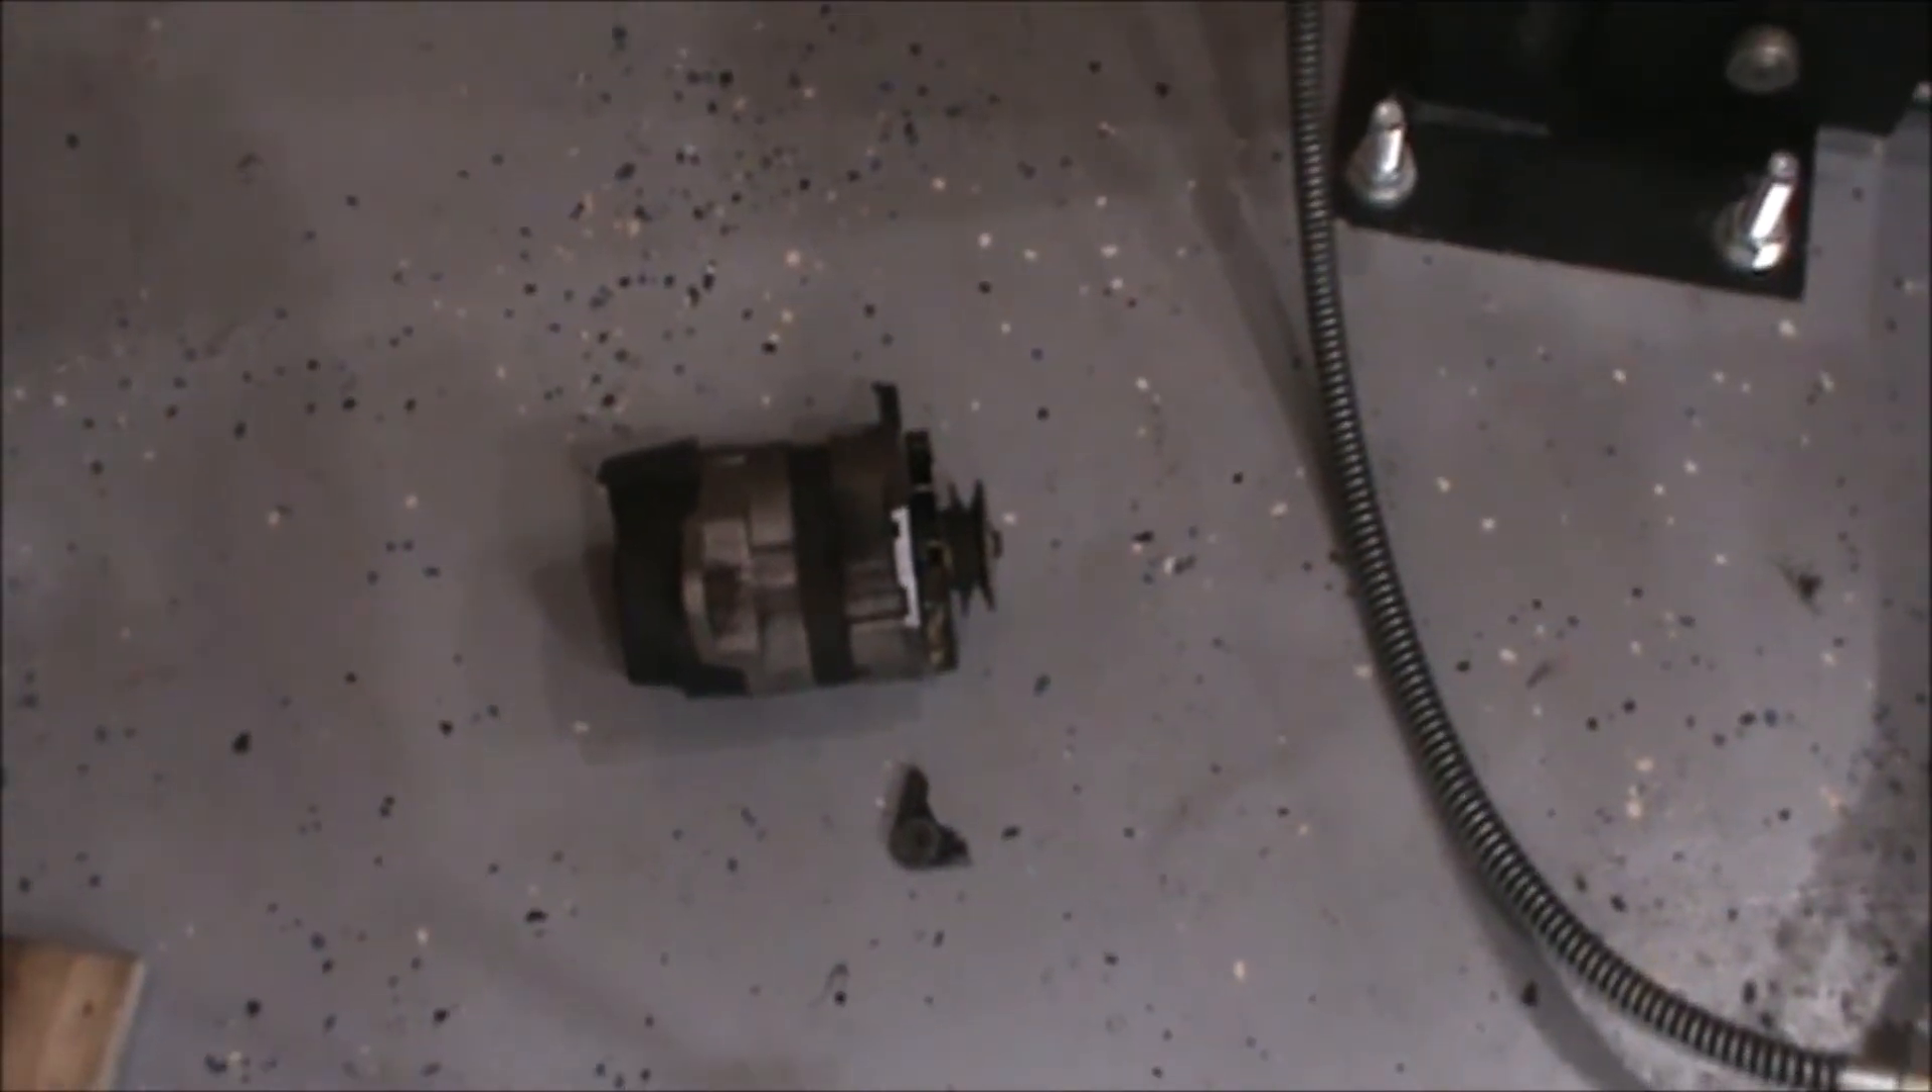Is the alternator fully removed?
Yes.